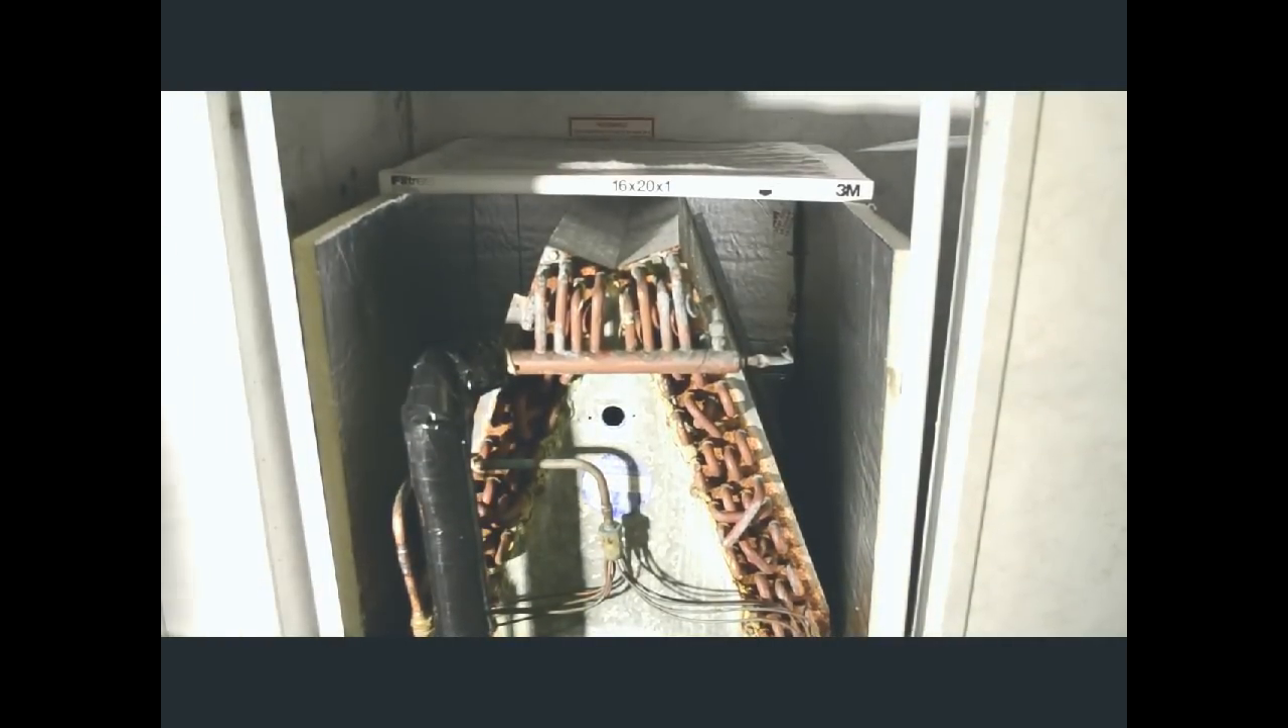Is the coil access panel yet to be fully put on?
Yes.